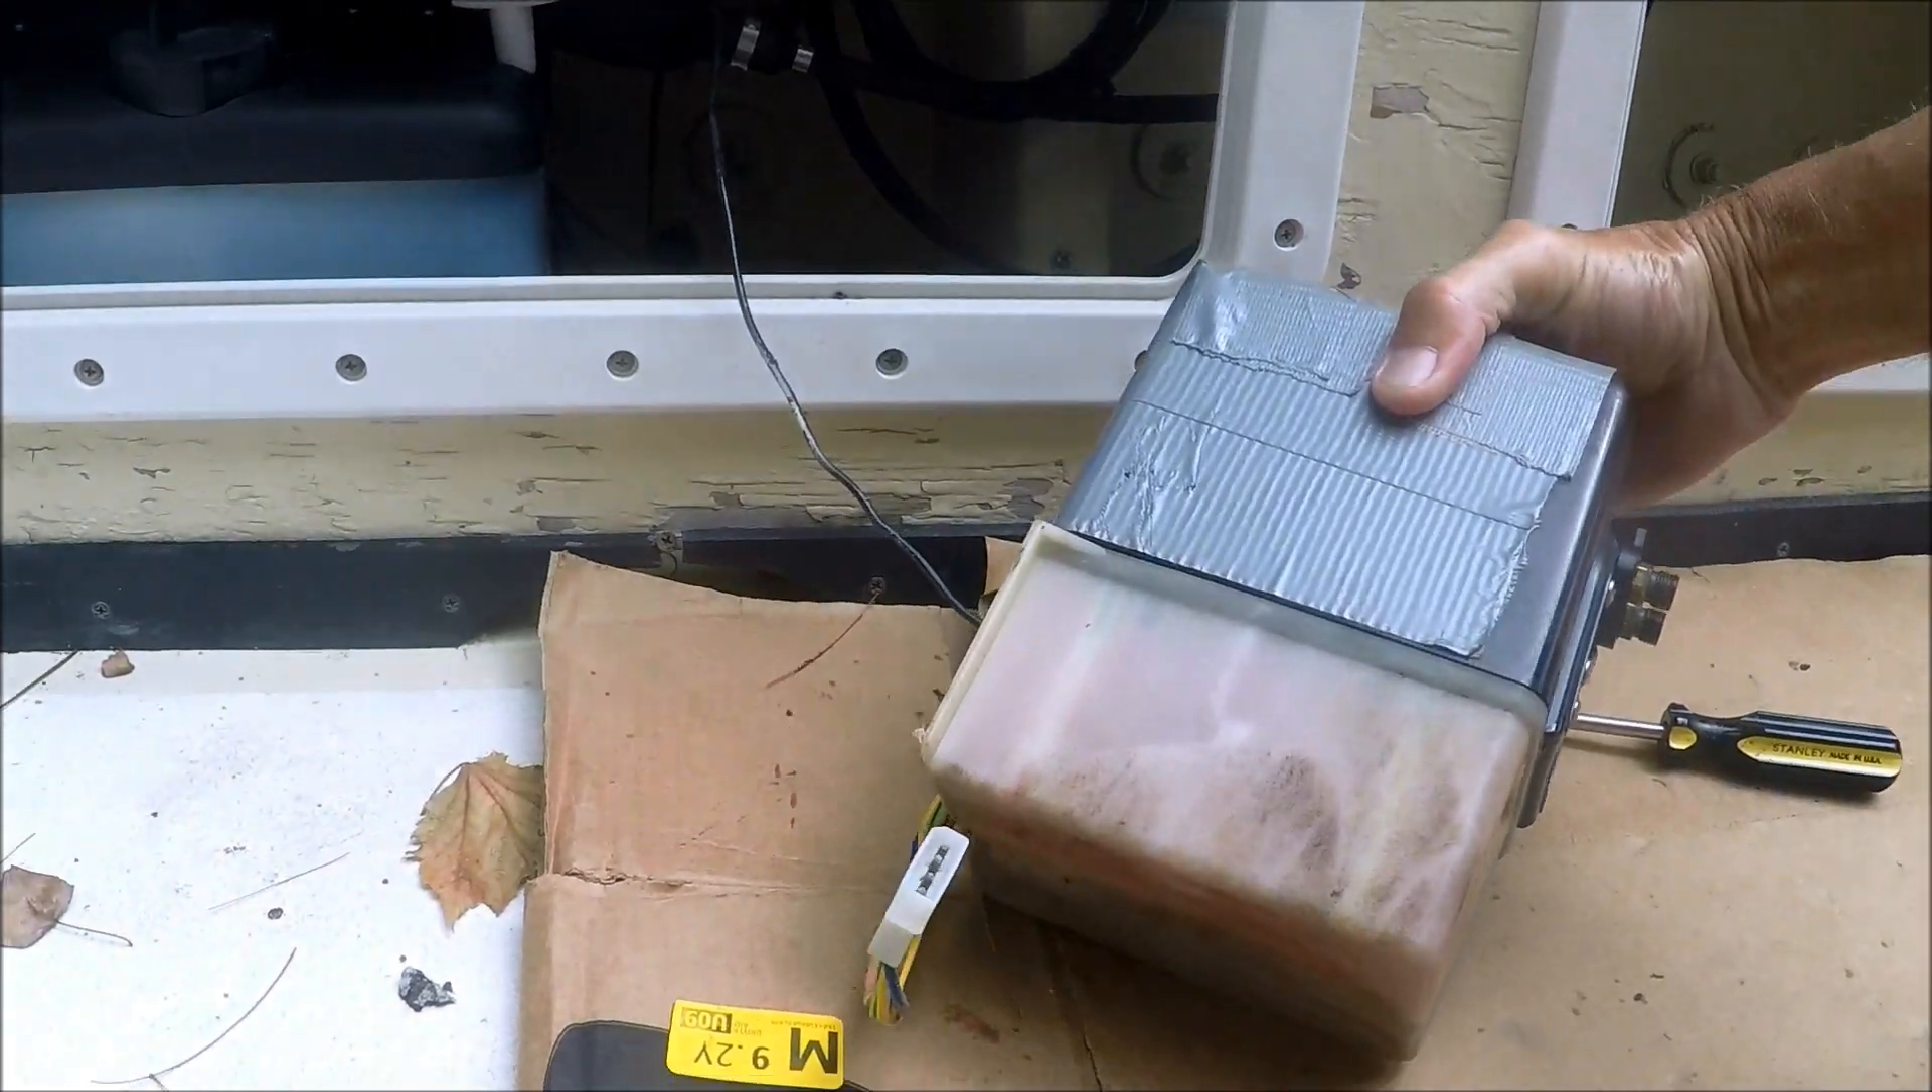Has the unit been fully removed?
Yes.